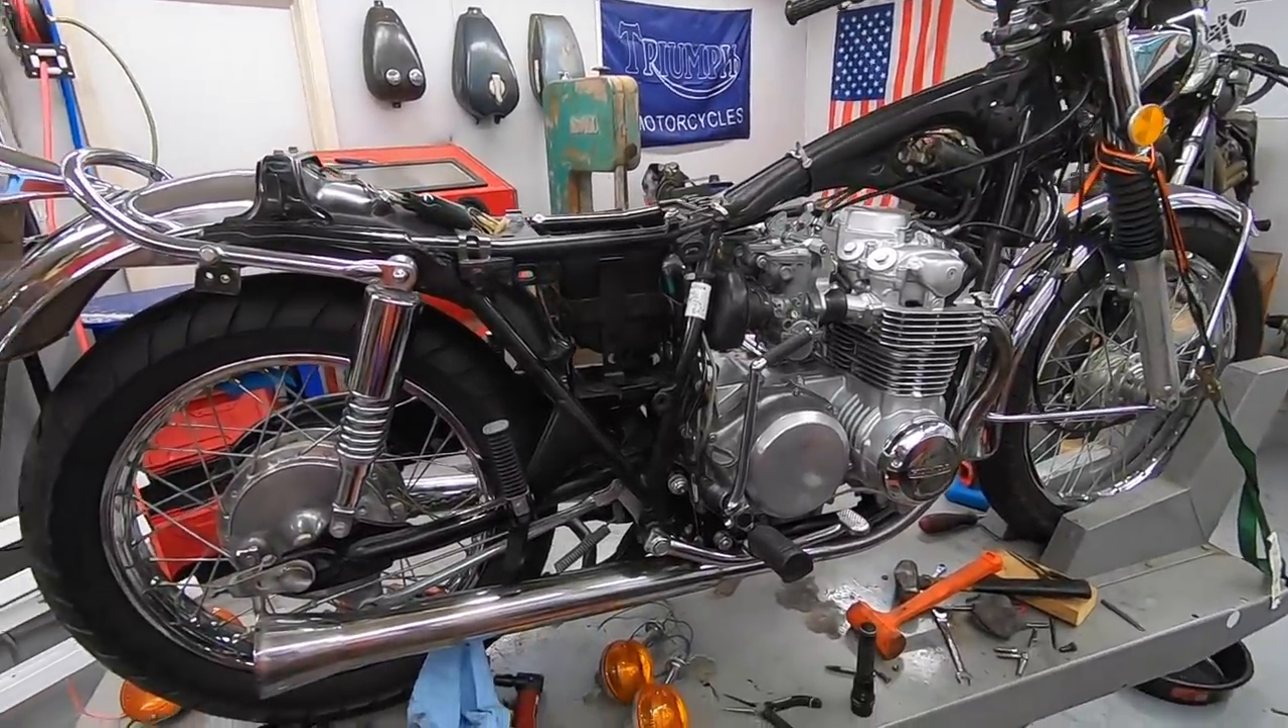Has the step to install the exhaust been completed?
Yes.